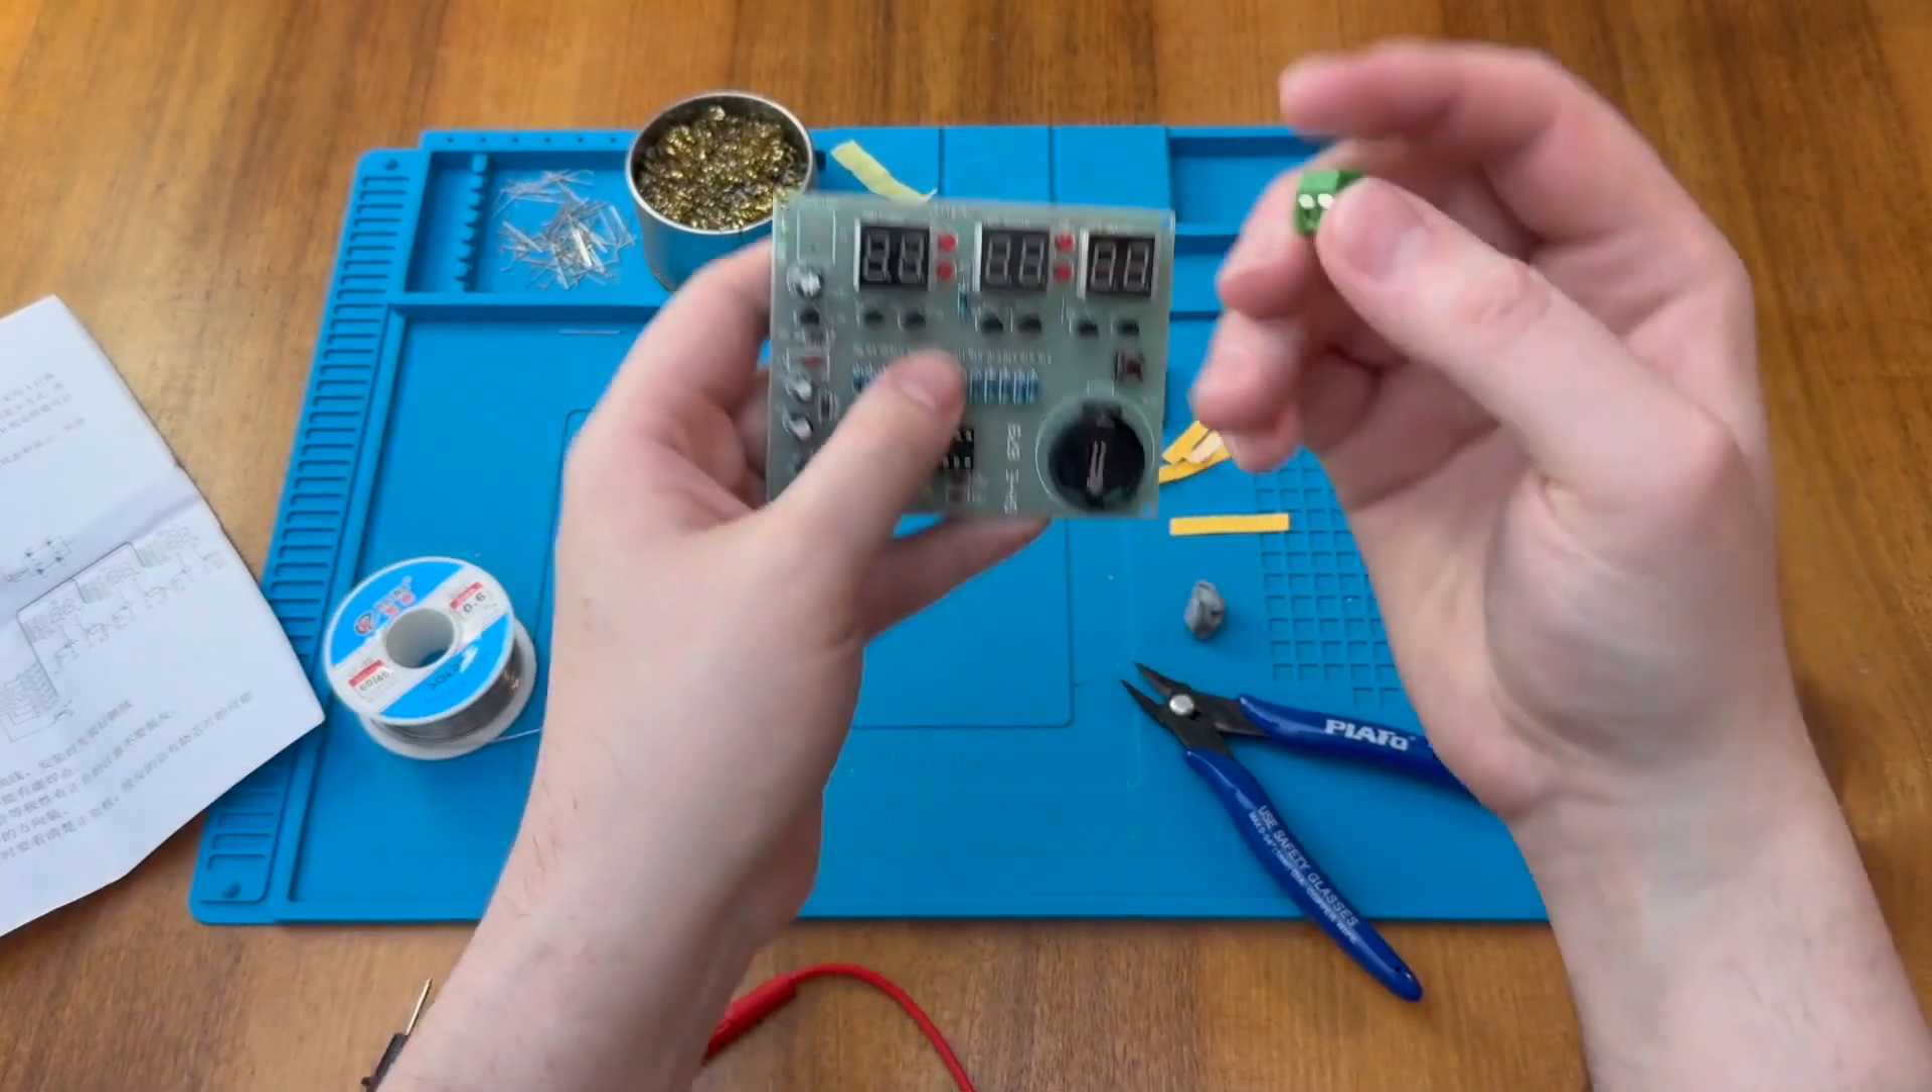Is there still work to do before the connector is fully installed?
Yes.